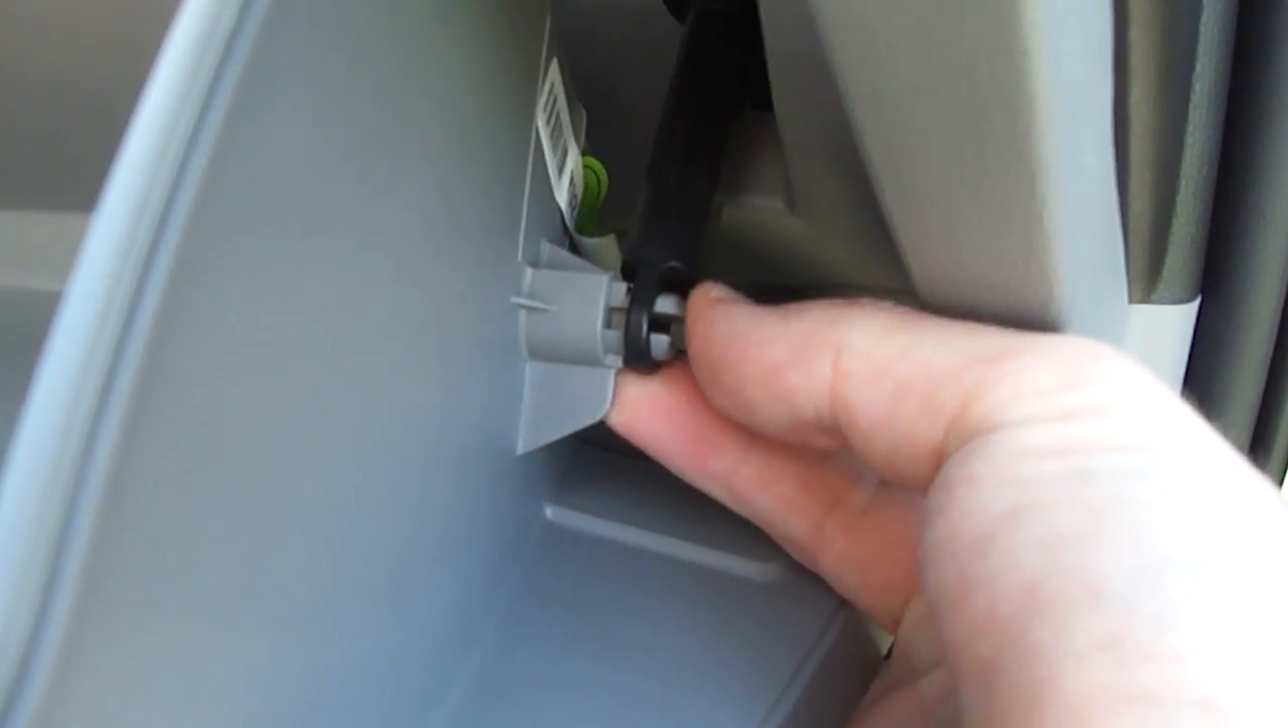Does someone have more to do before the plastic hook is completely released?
Yes.